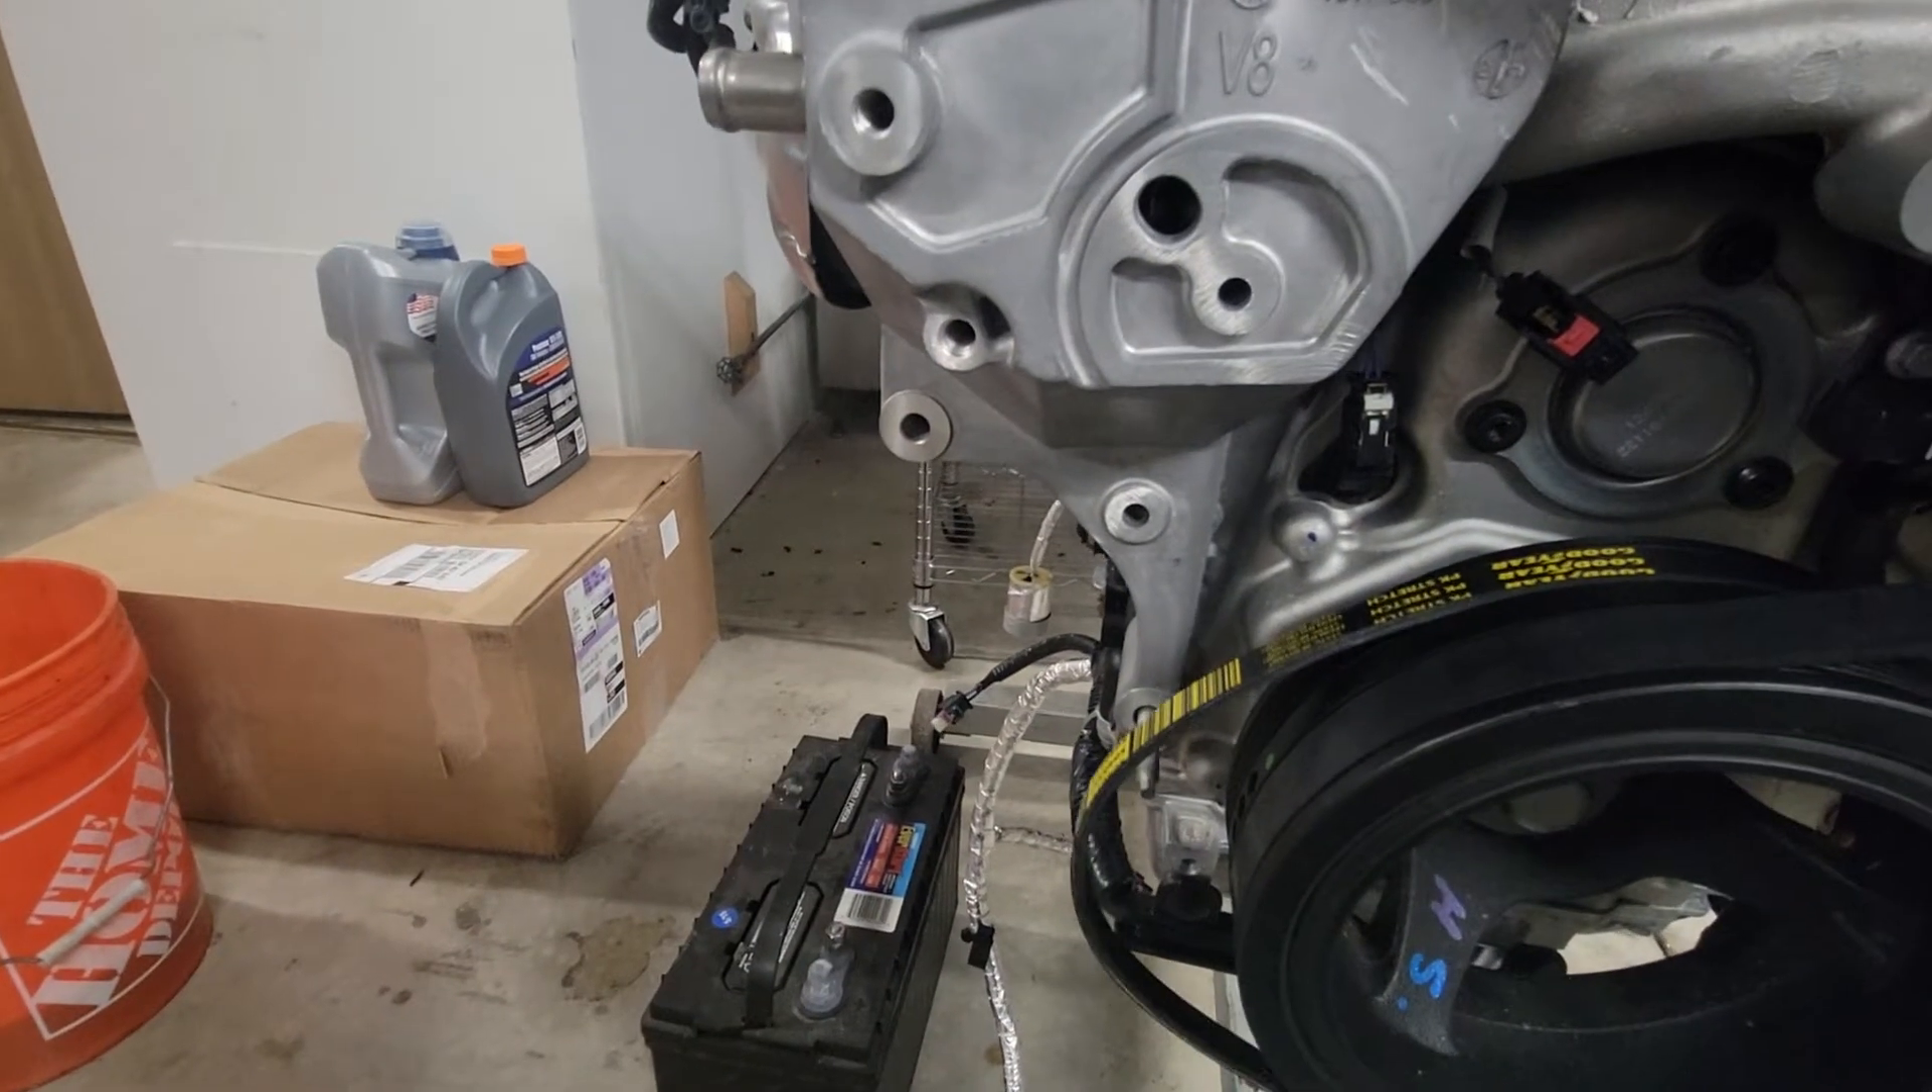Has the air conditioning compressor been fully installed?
No.